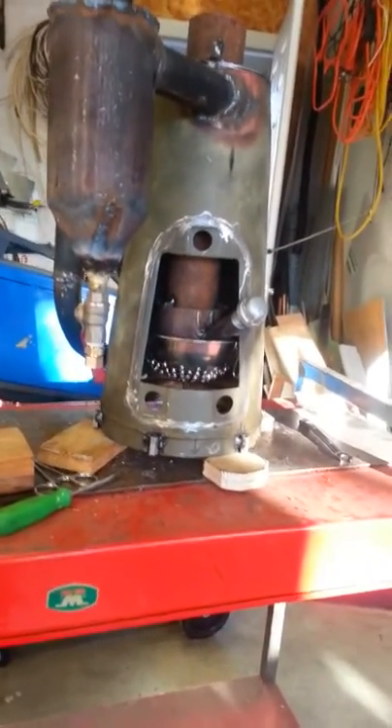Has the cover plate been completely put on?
No.